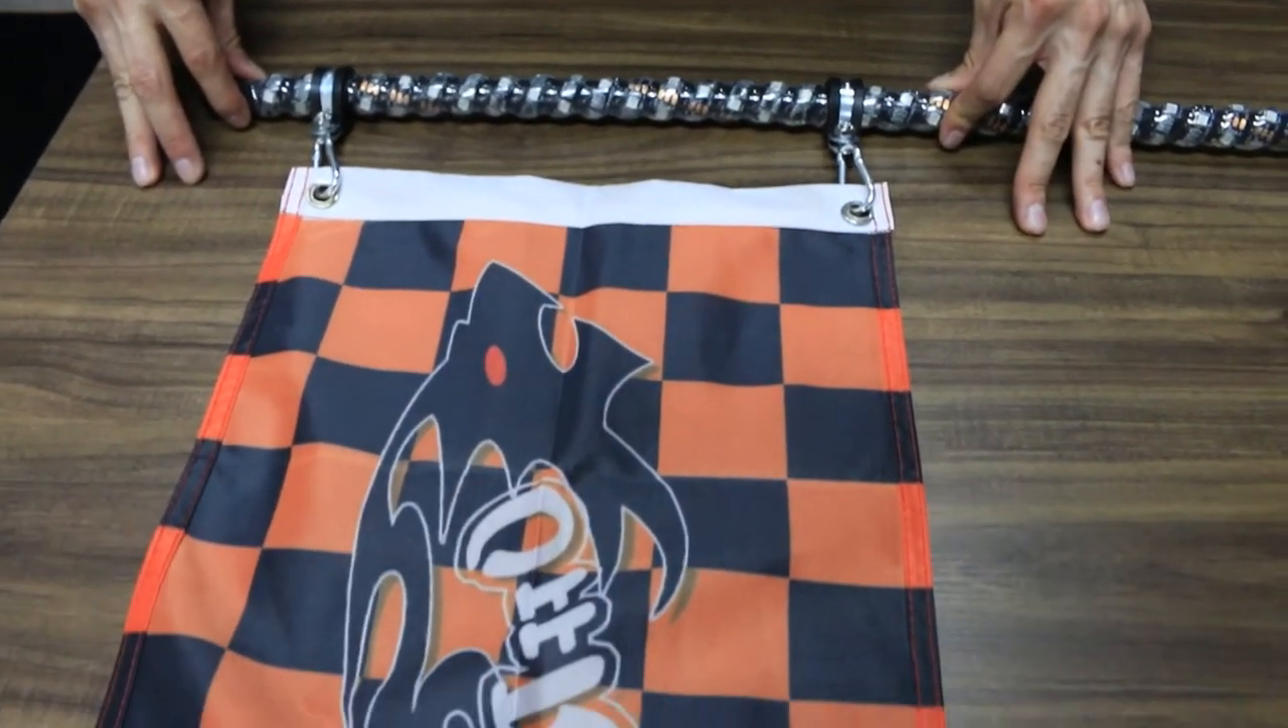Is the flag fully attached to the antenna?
Yes.